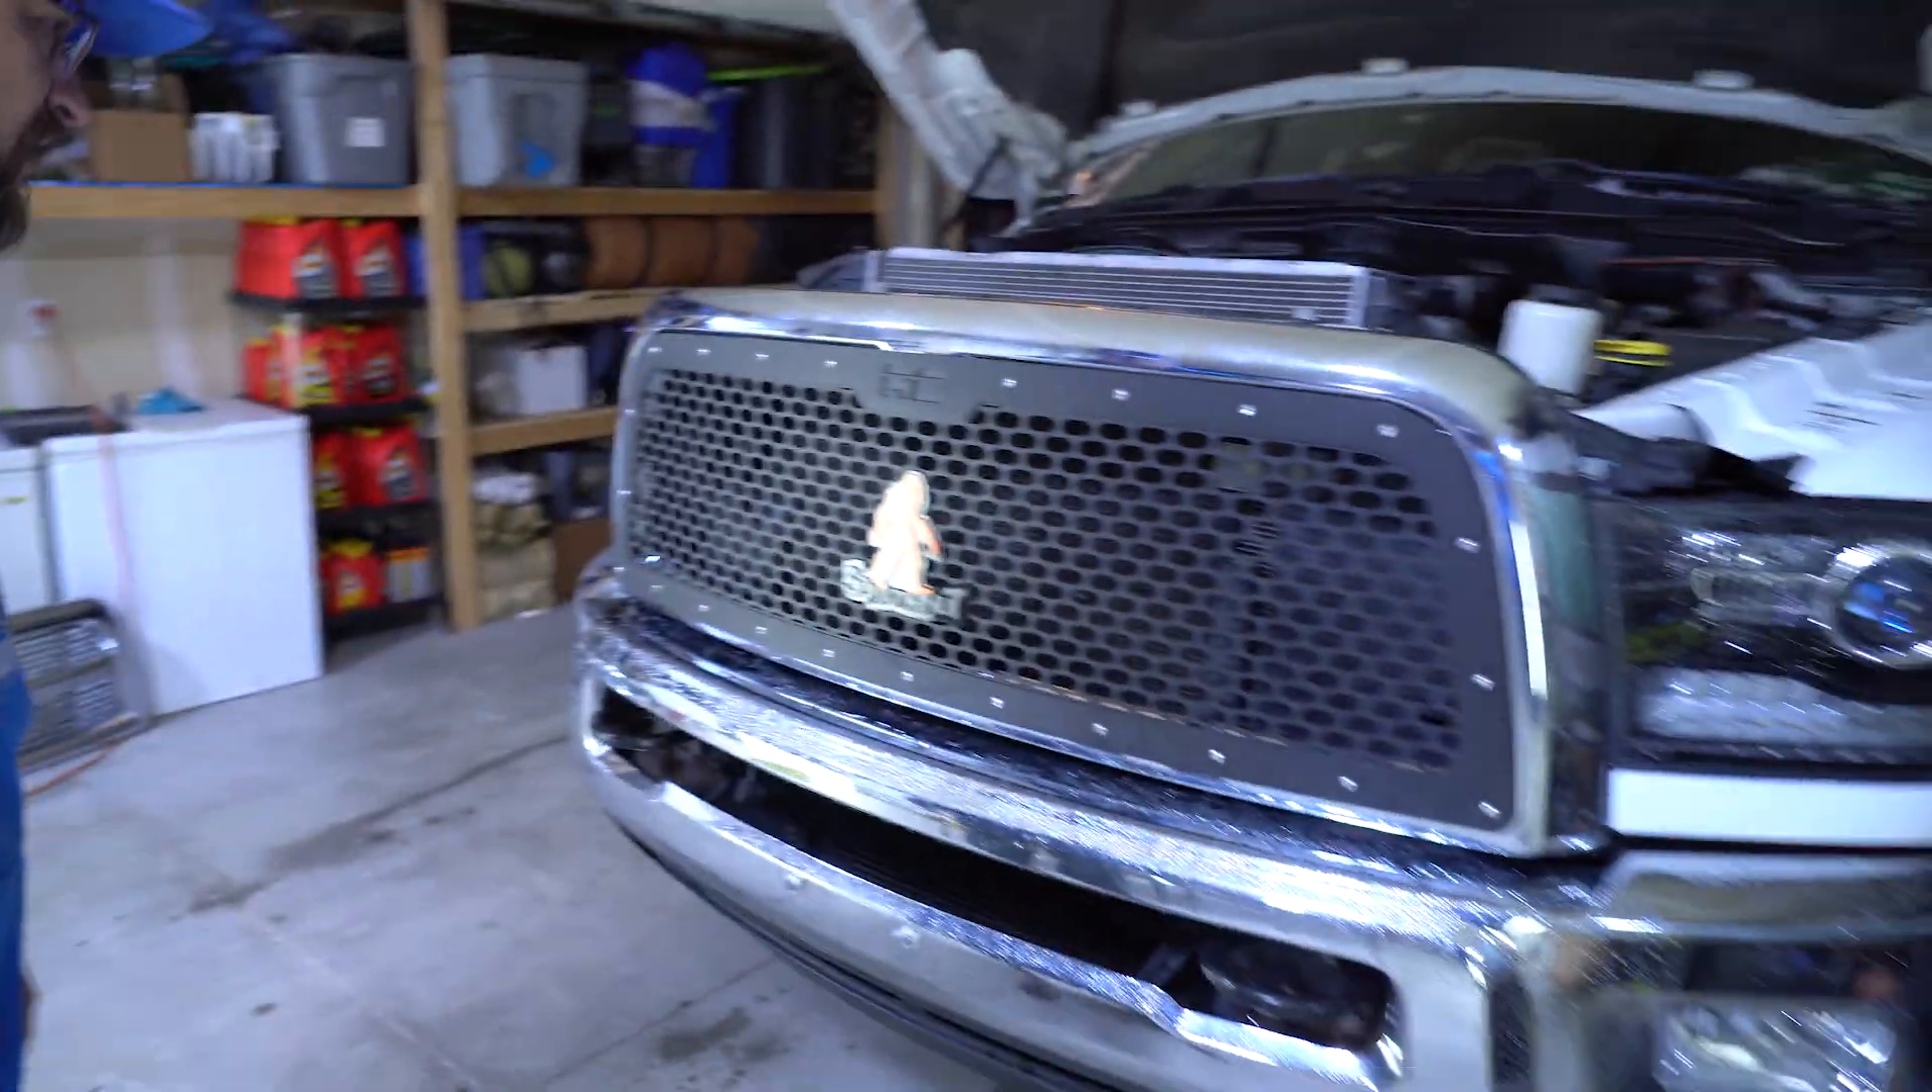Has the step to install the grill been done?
Yes.